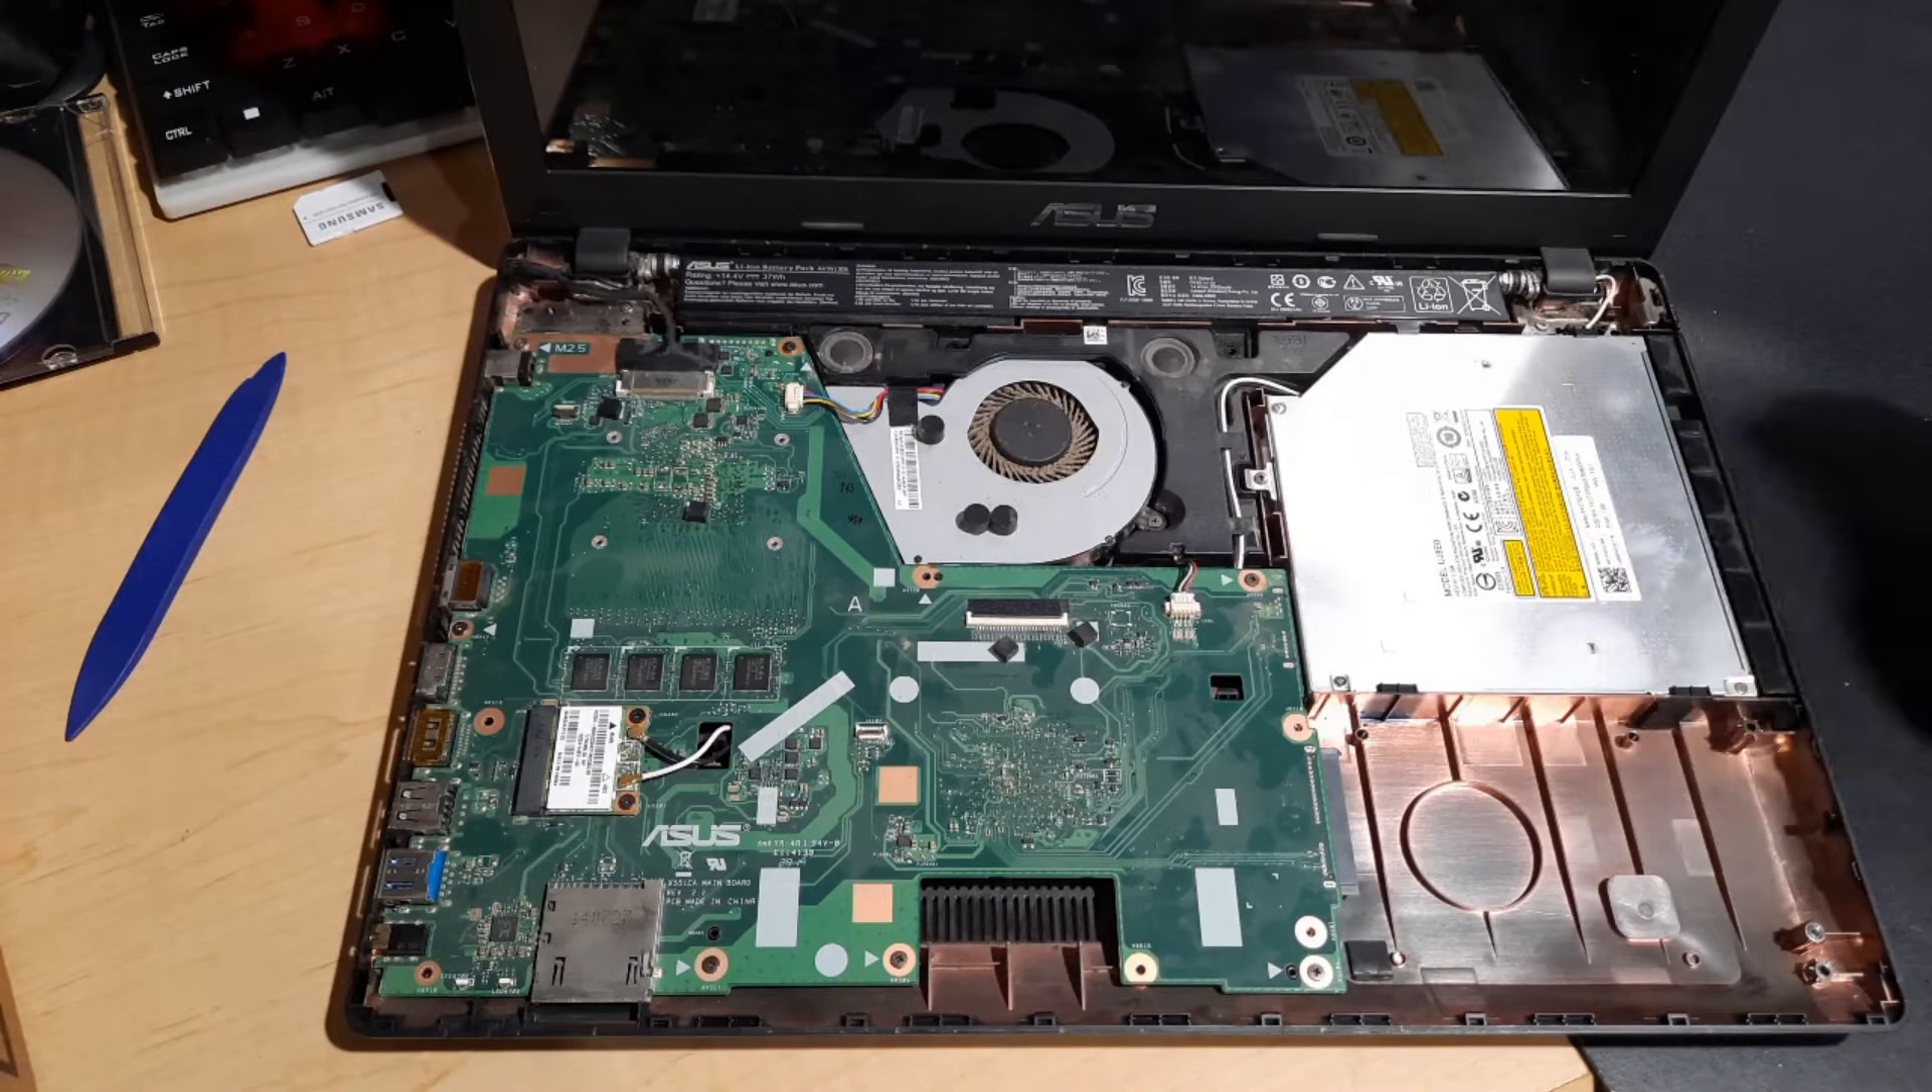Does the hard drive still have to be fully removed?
No.